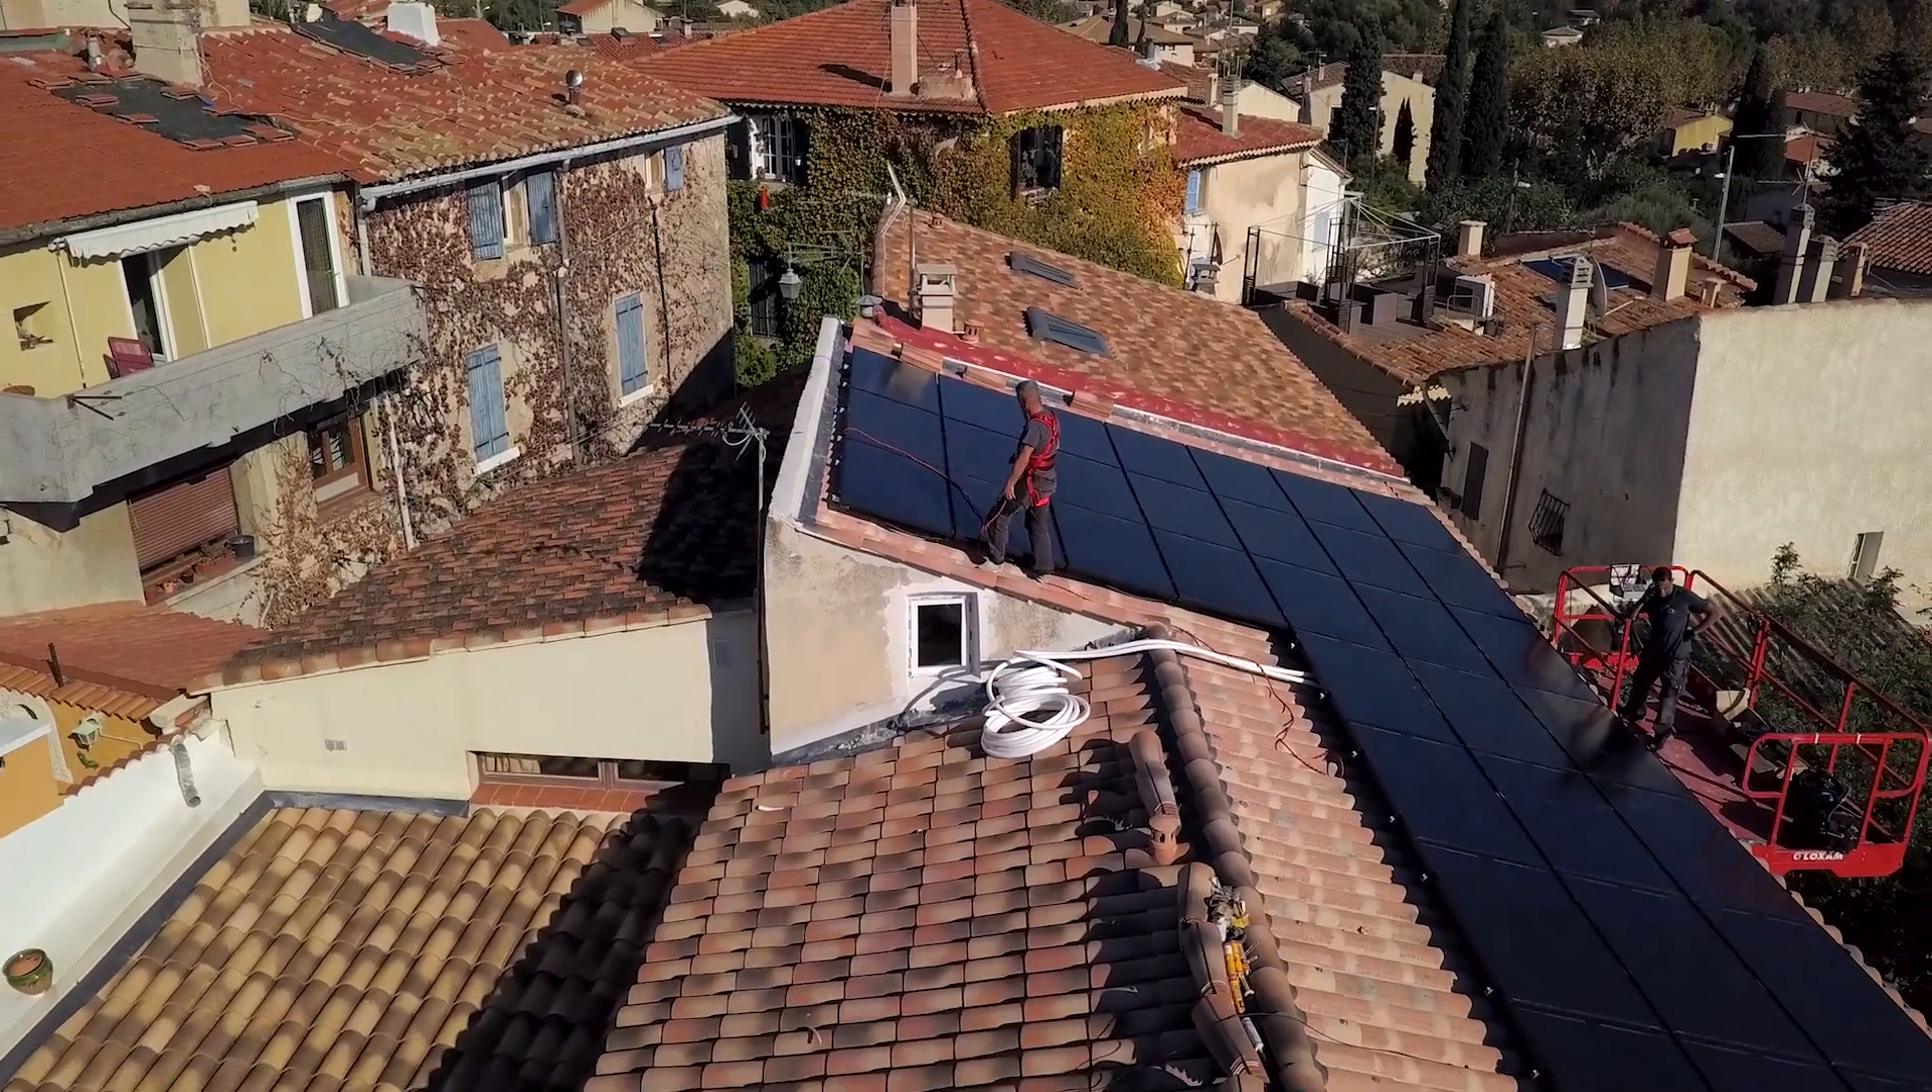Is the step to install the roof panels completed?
Yes.